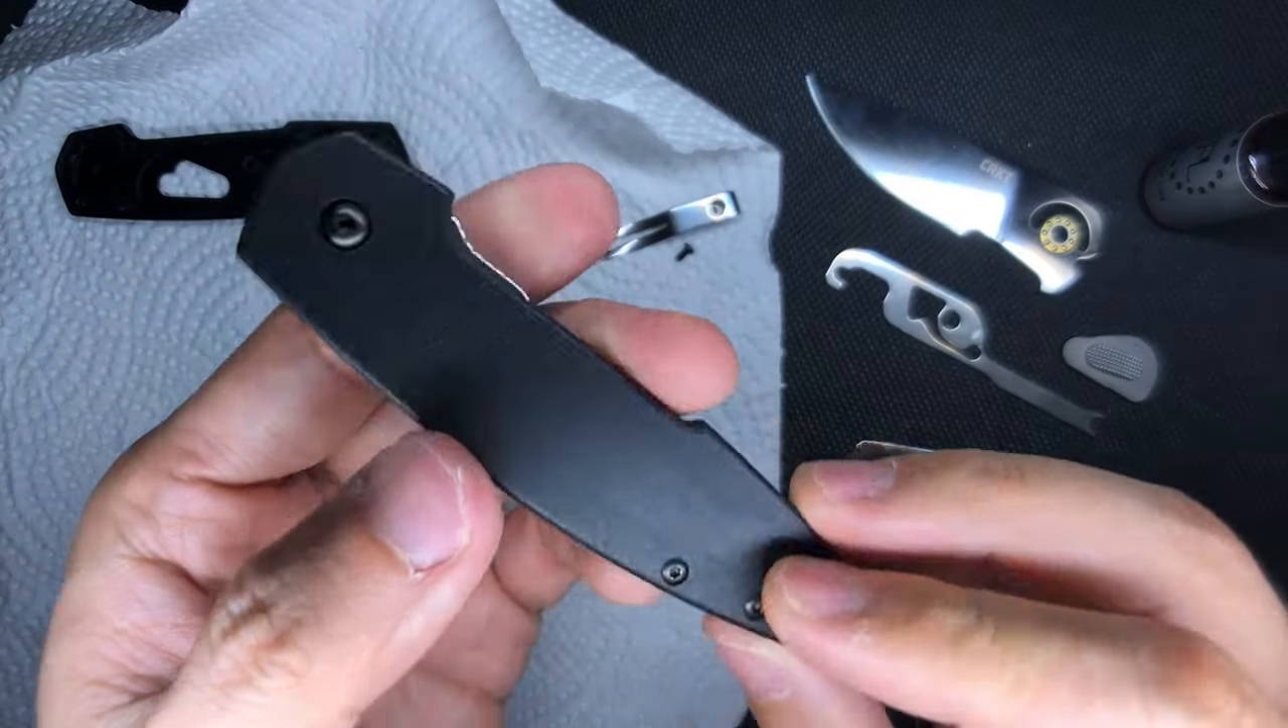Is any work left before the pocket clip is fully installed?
Yes.